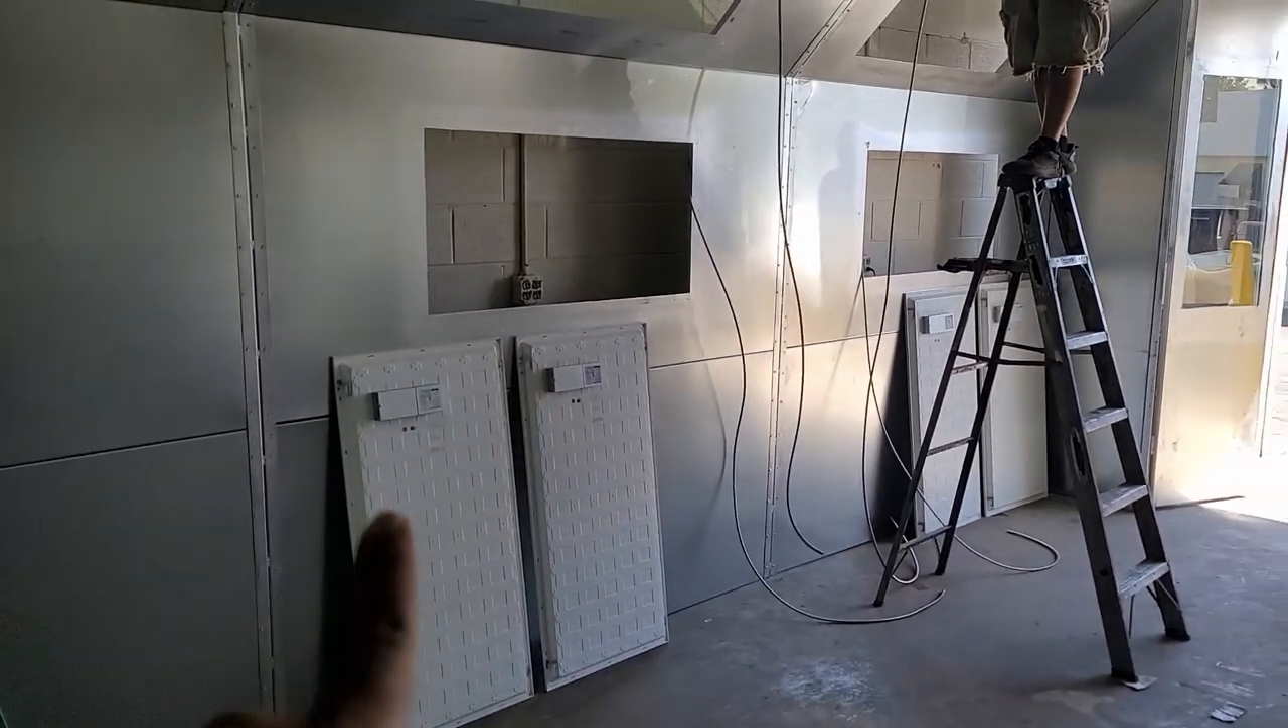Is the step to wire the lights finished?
No.